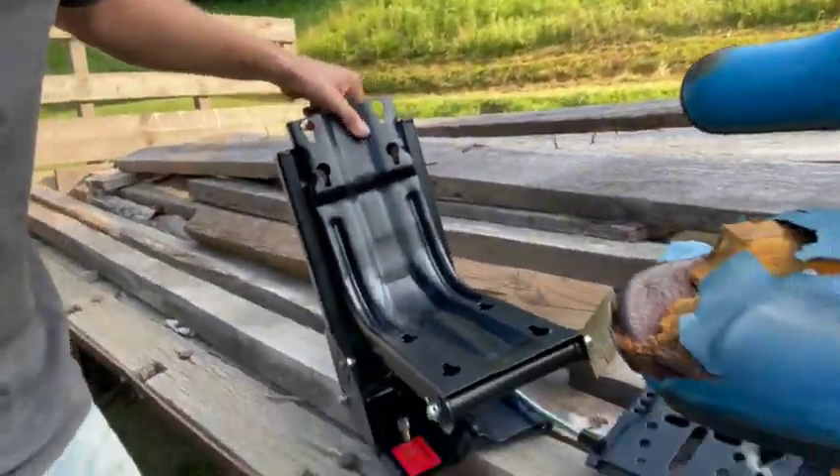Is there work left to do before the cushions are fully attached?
Yes.